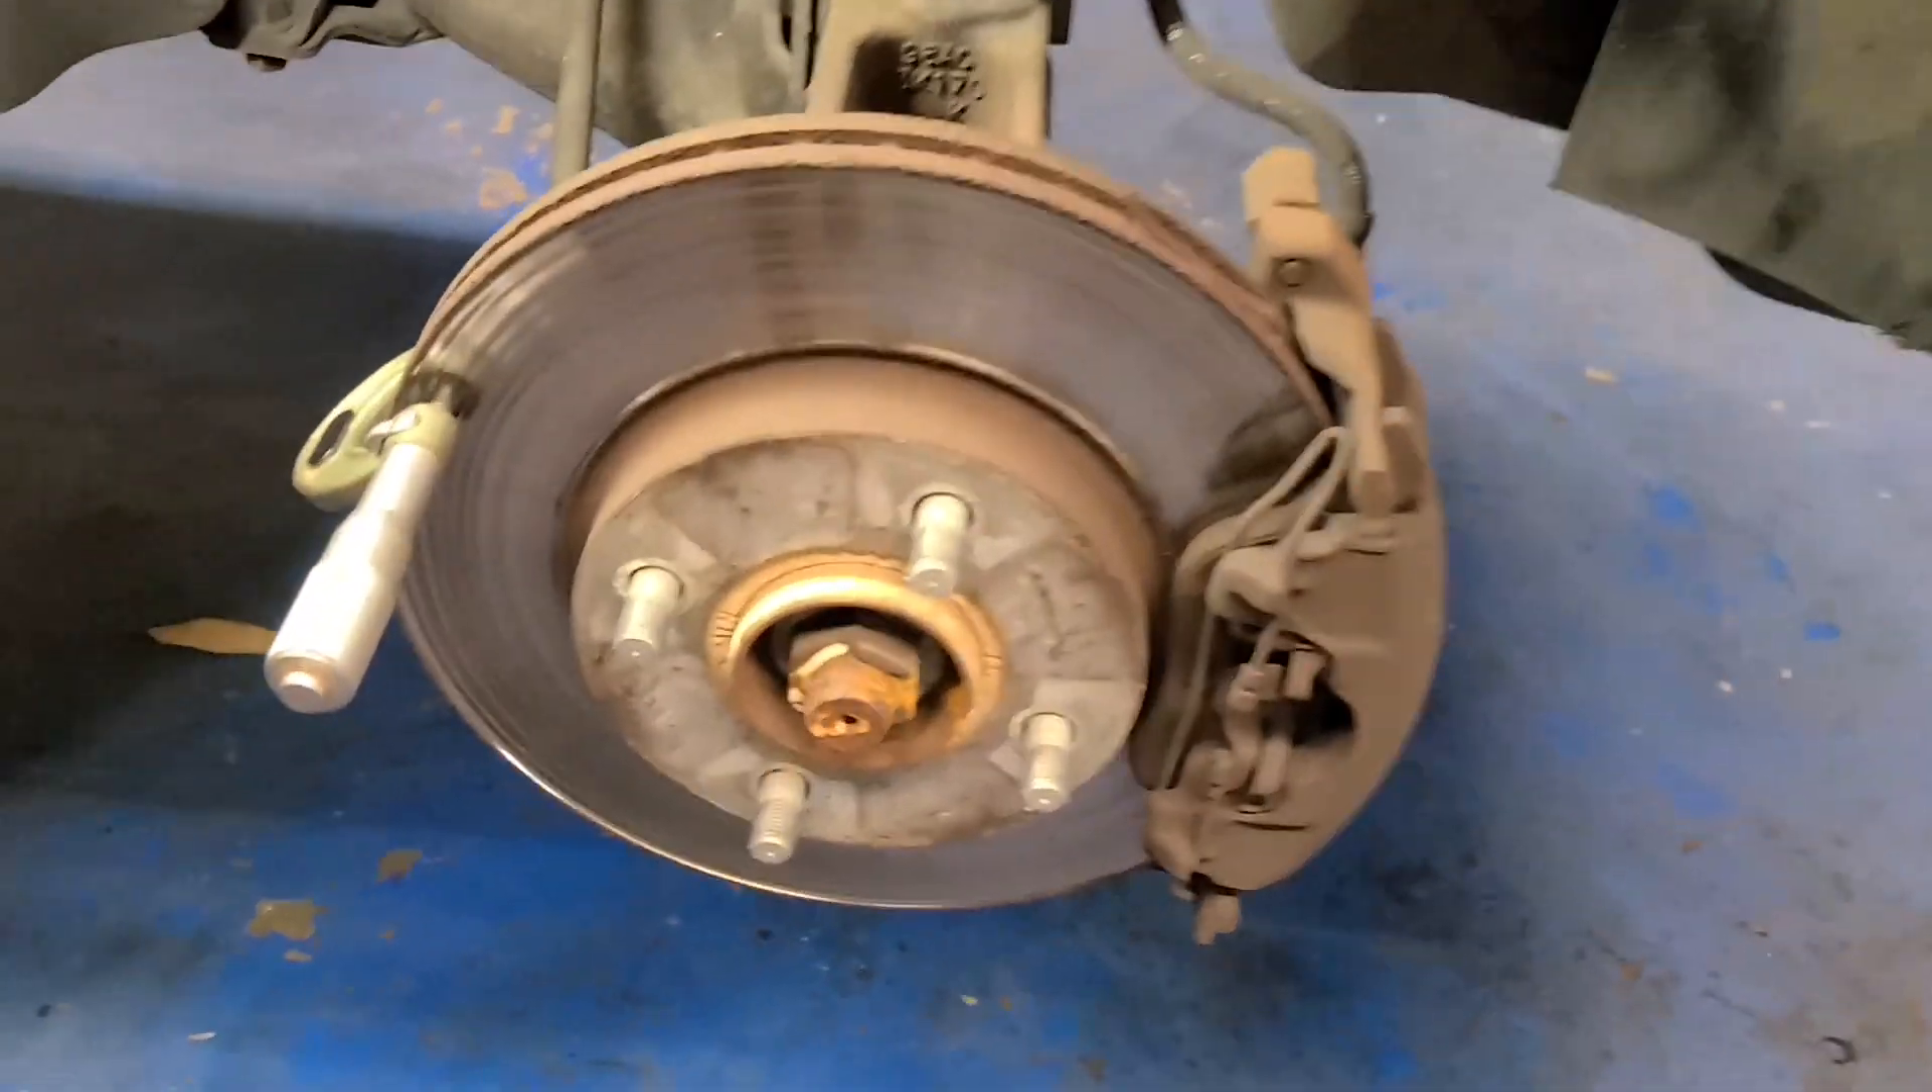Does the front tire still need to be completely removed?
No.